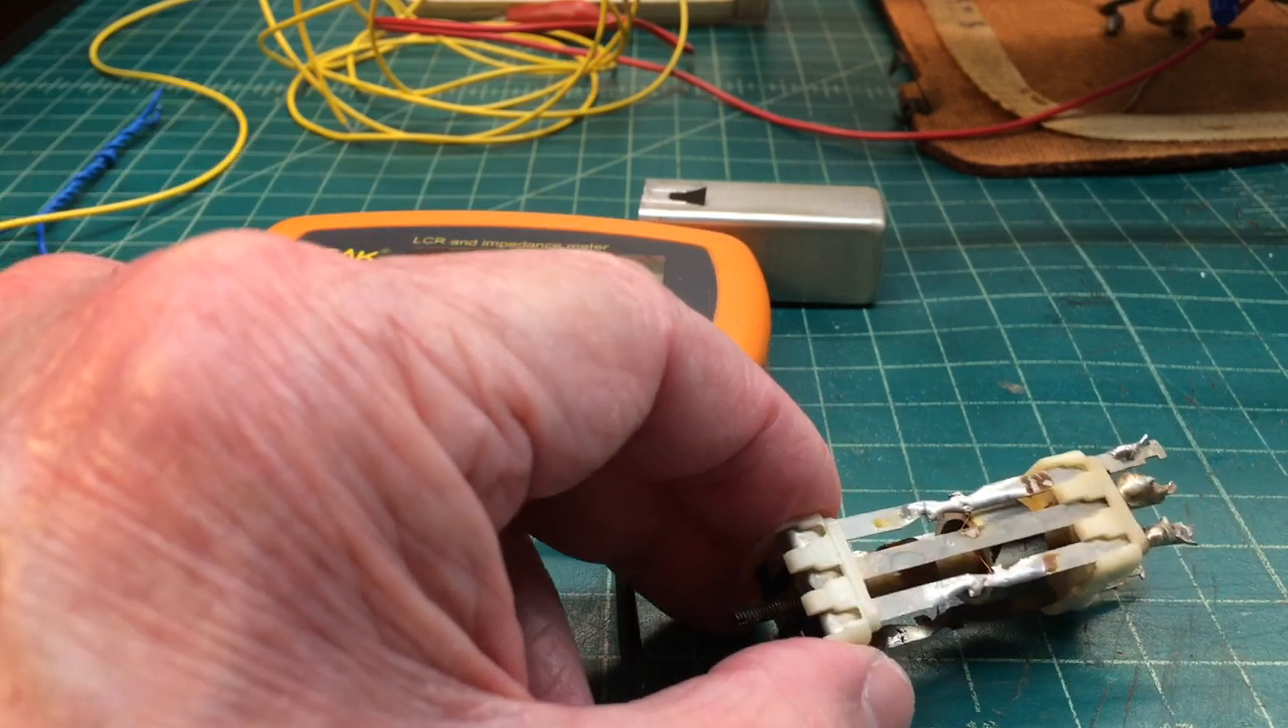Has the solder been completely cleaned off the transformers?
No.